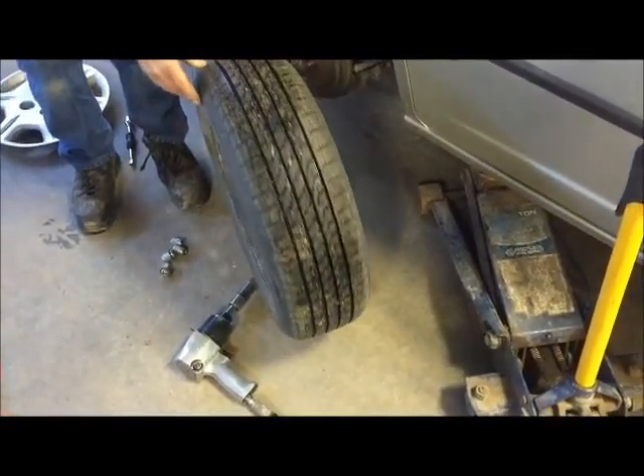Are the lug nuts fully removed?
Yes.